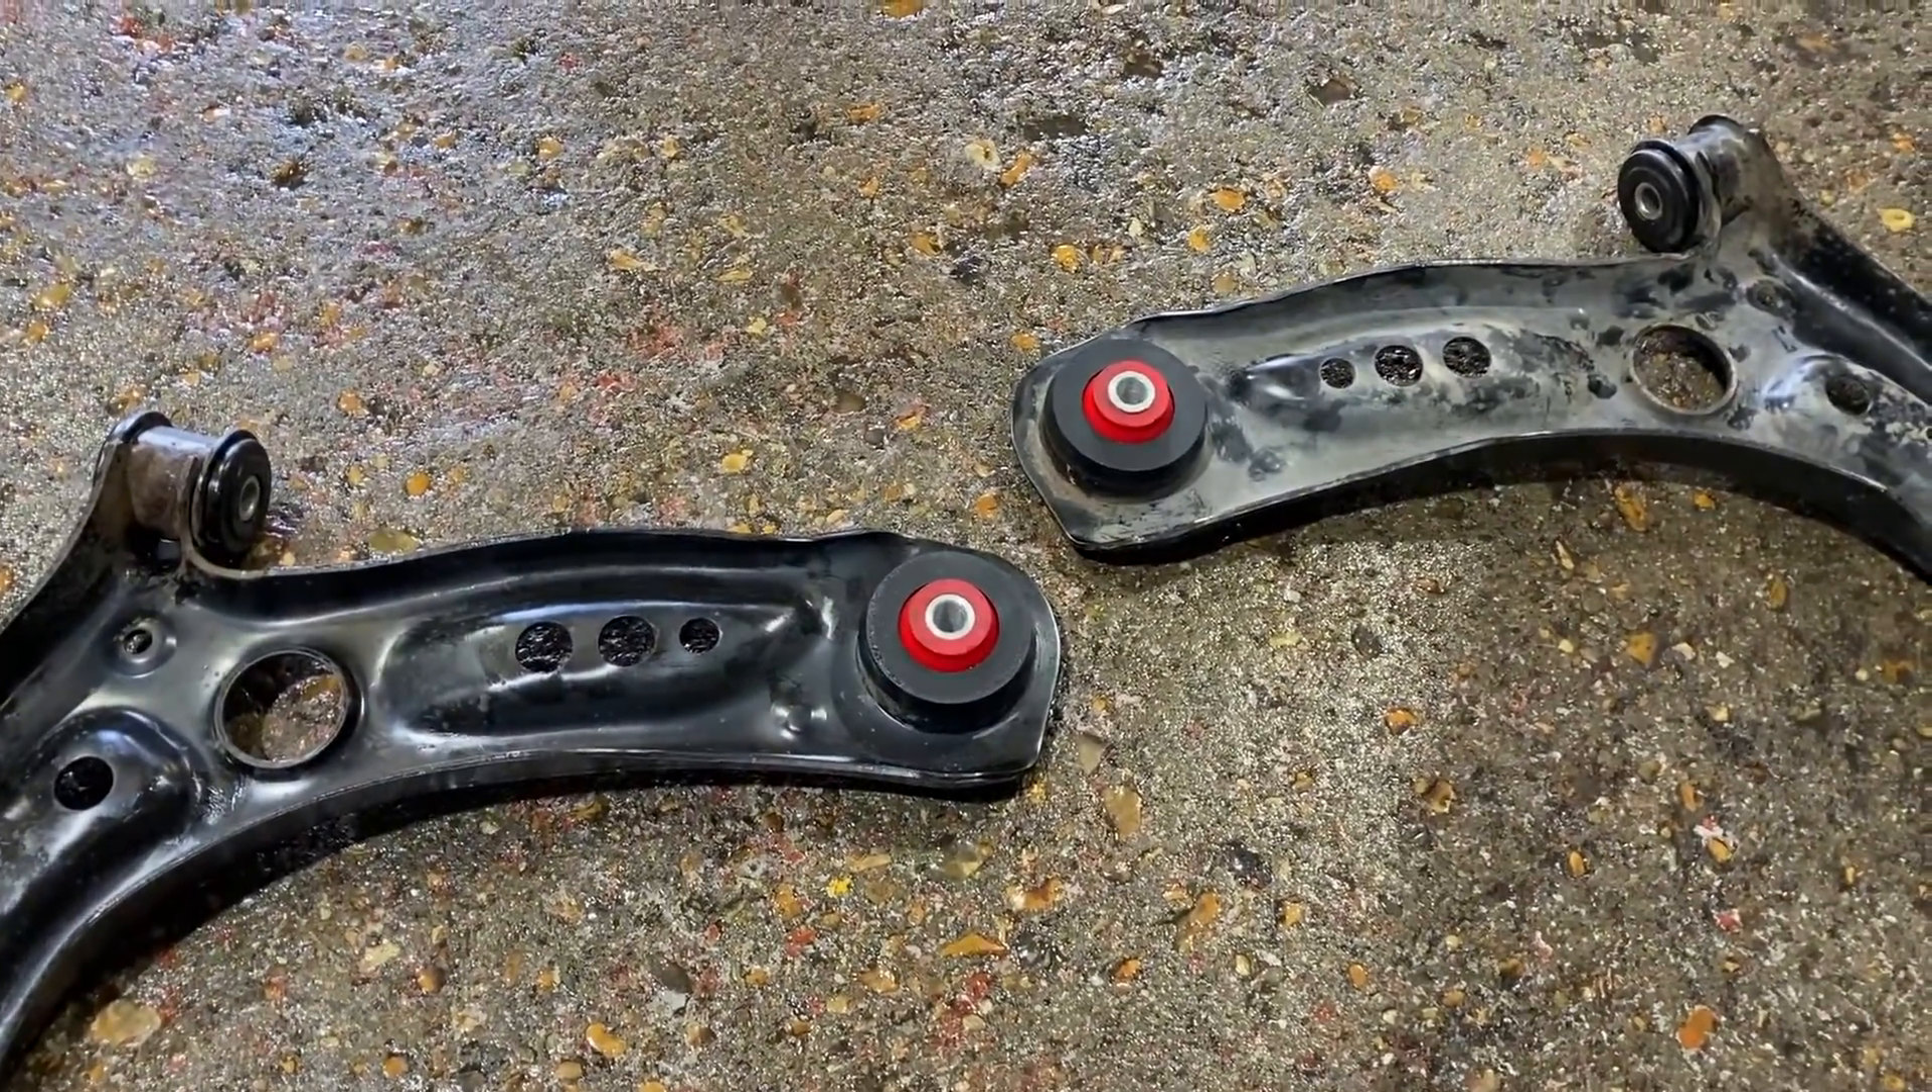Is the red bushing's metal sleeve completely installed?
Yes.